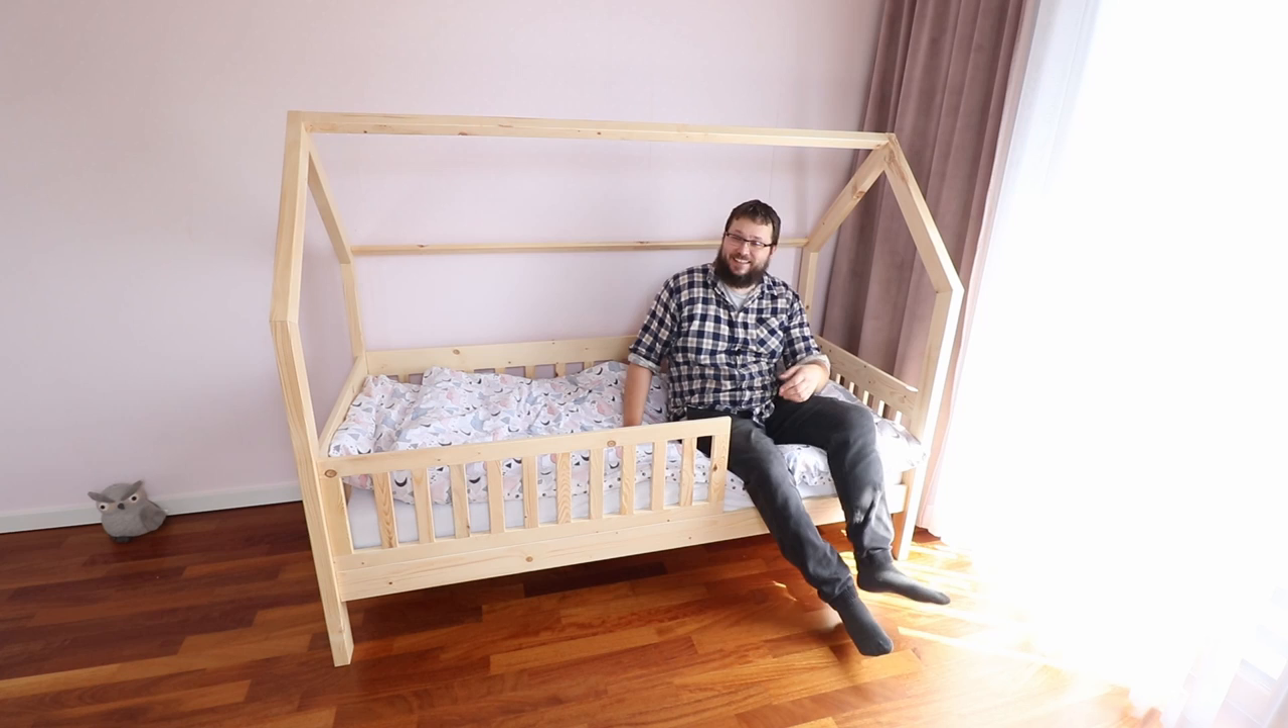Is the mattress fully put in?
Yes.